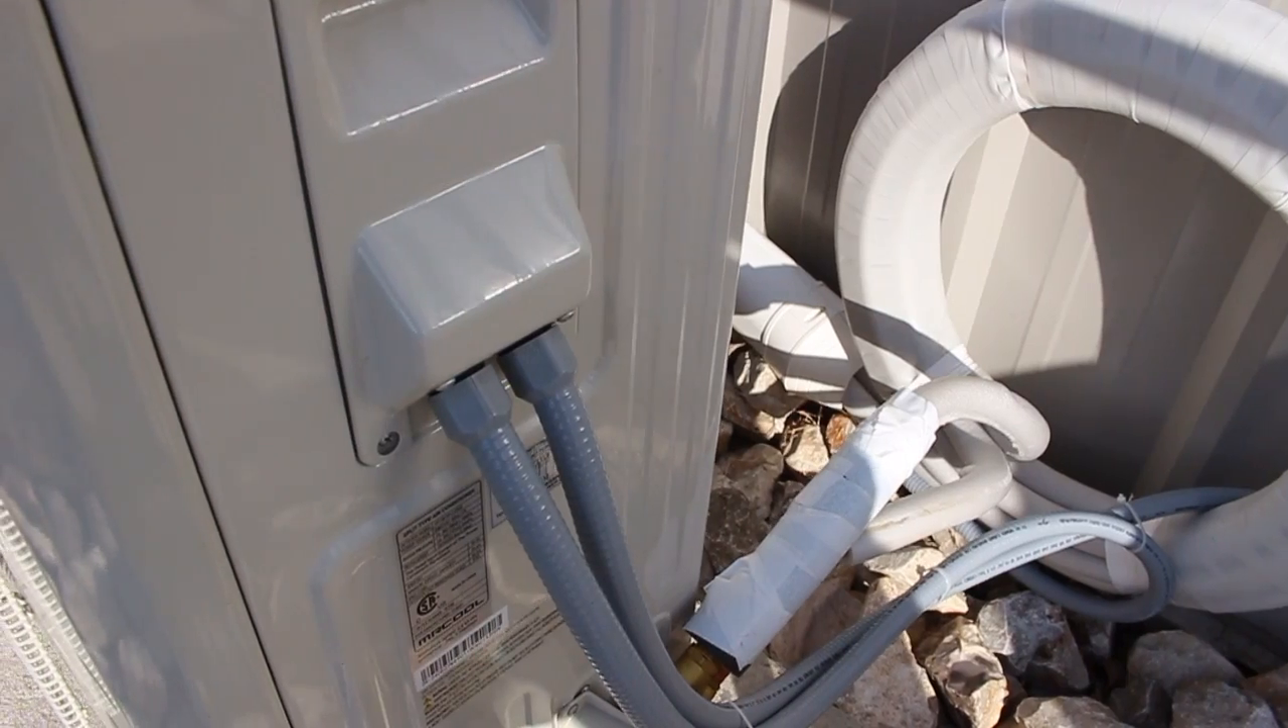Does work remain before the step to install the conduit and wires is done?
No.